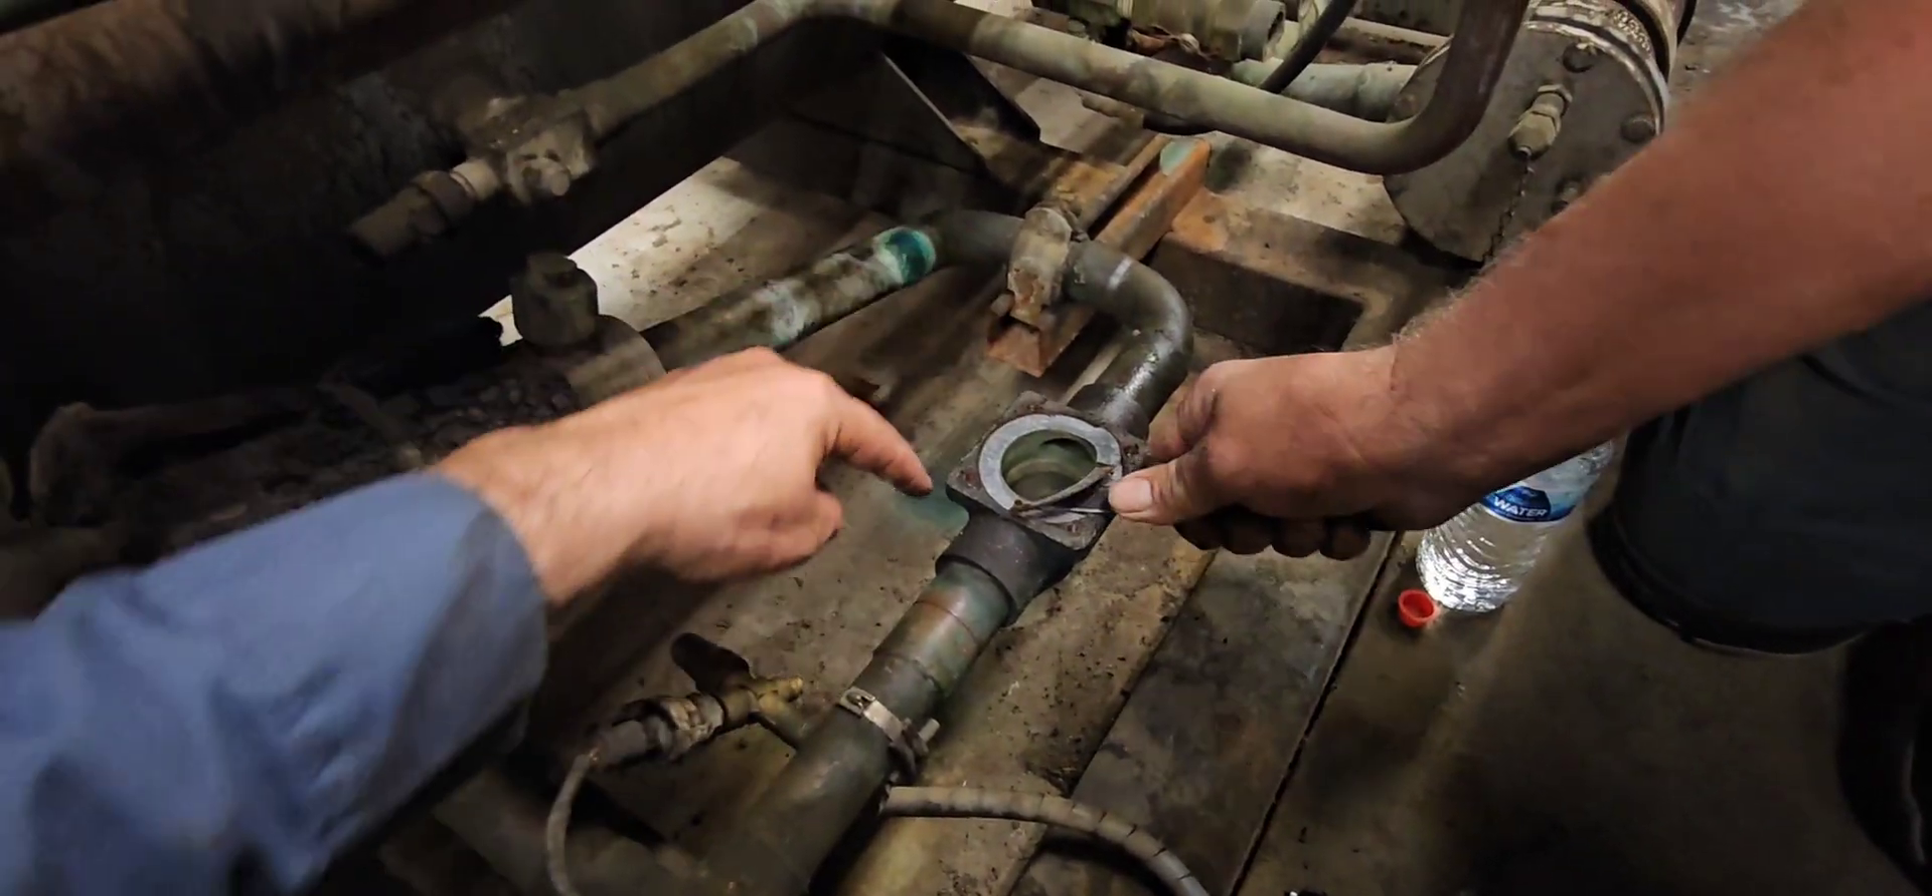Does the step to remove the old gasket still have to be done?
Yes.